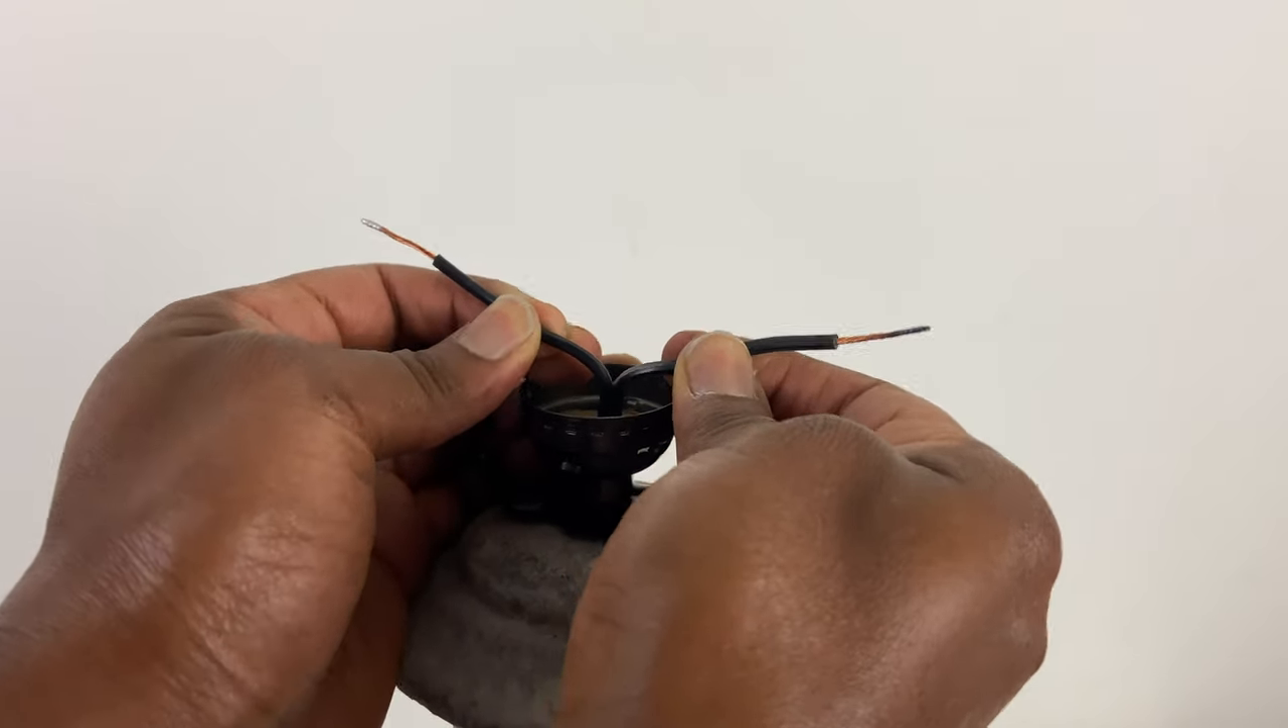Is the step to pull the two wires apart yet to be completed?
No.